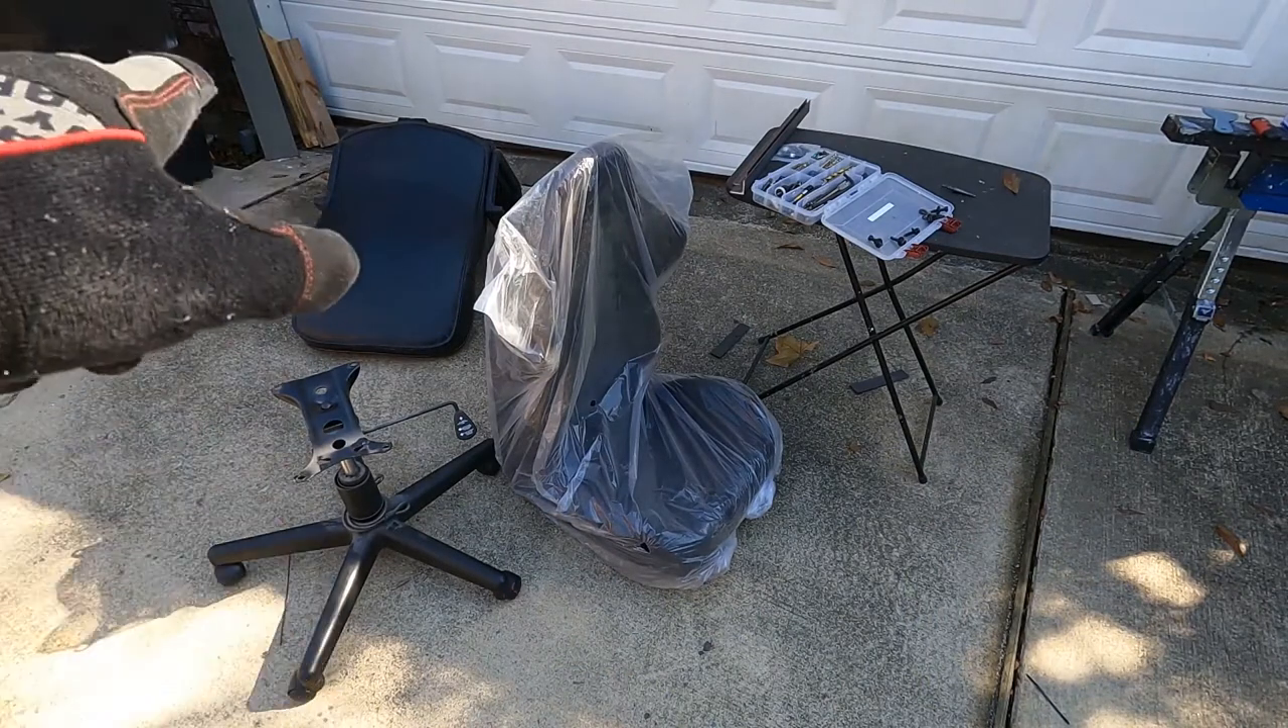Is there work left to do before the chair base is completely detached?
No.